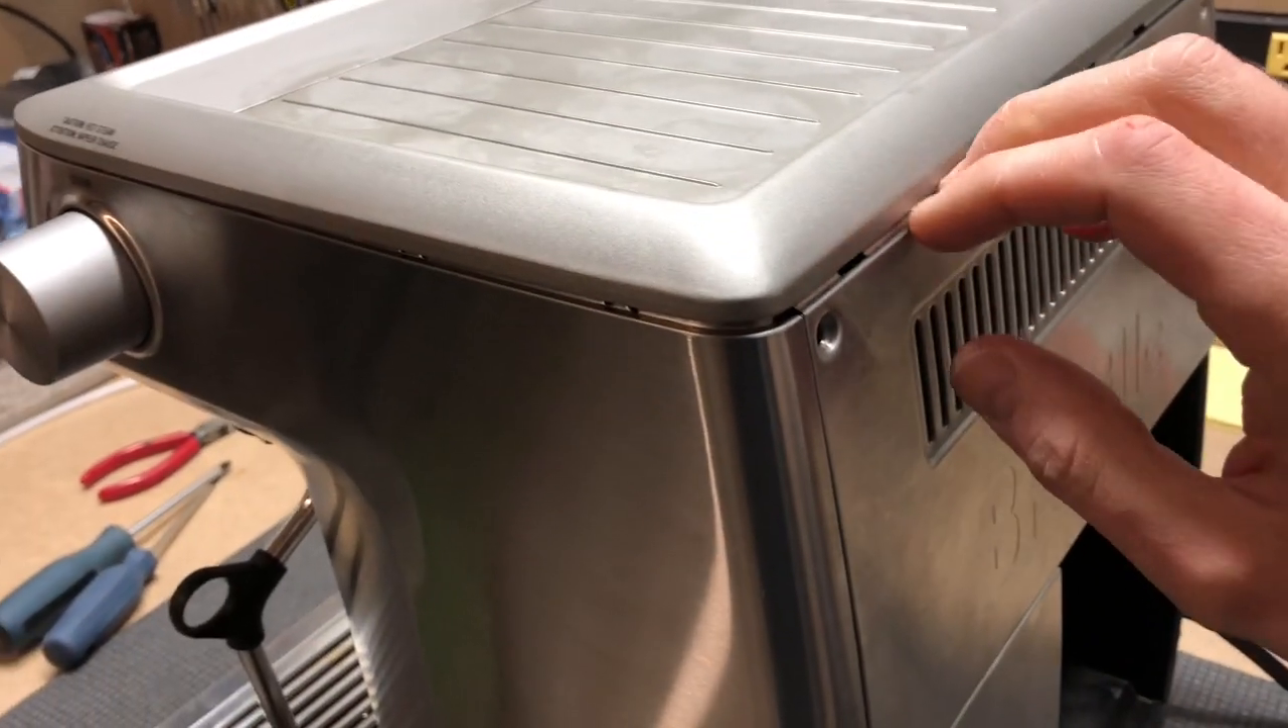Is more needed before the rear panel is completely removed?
Yes.